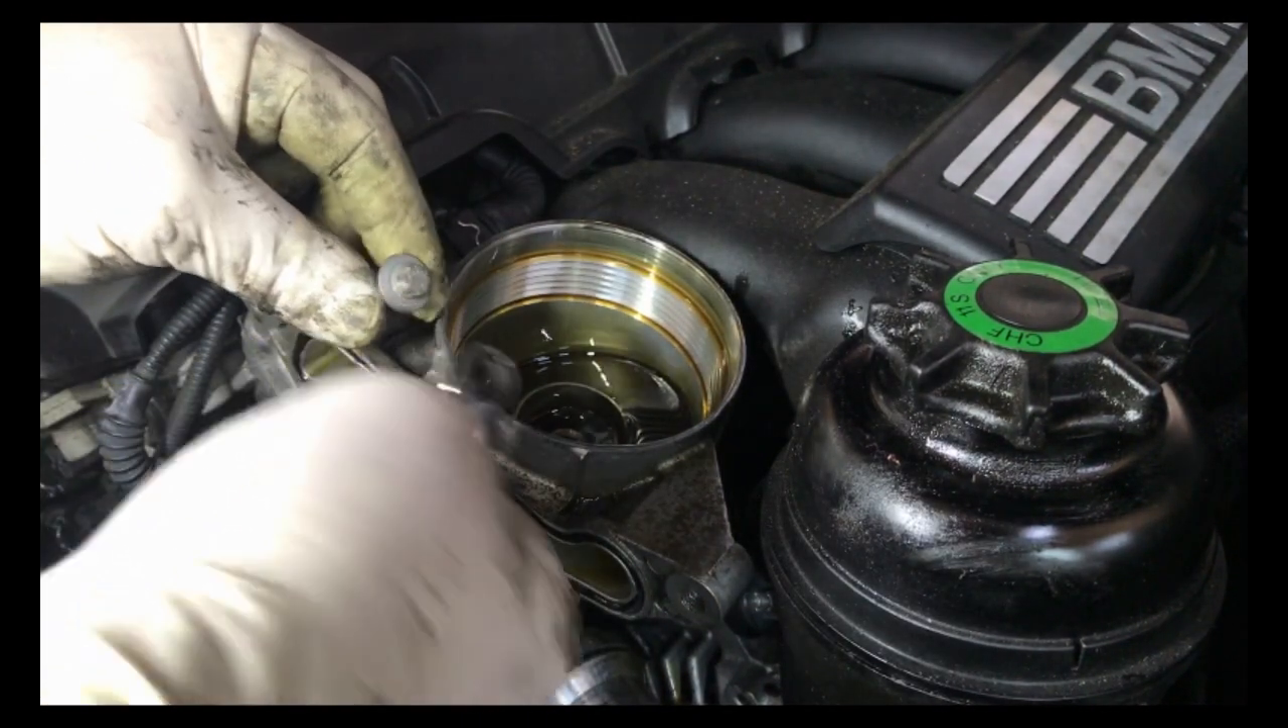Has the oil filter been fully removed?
Yes.